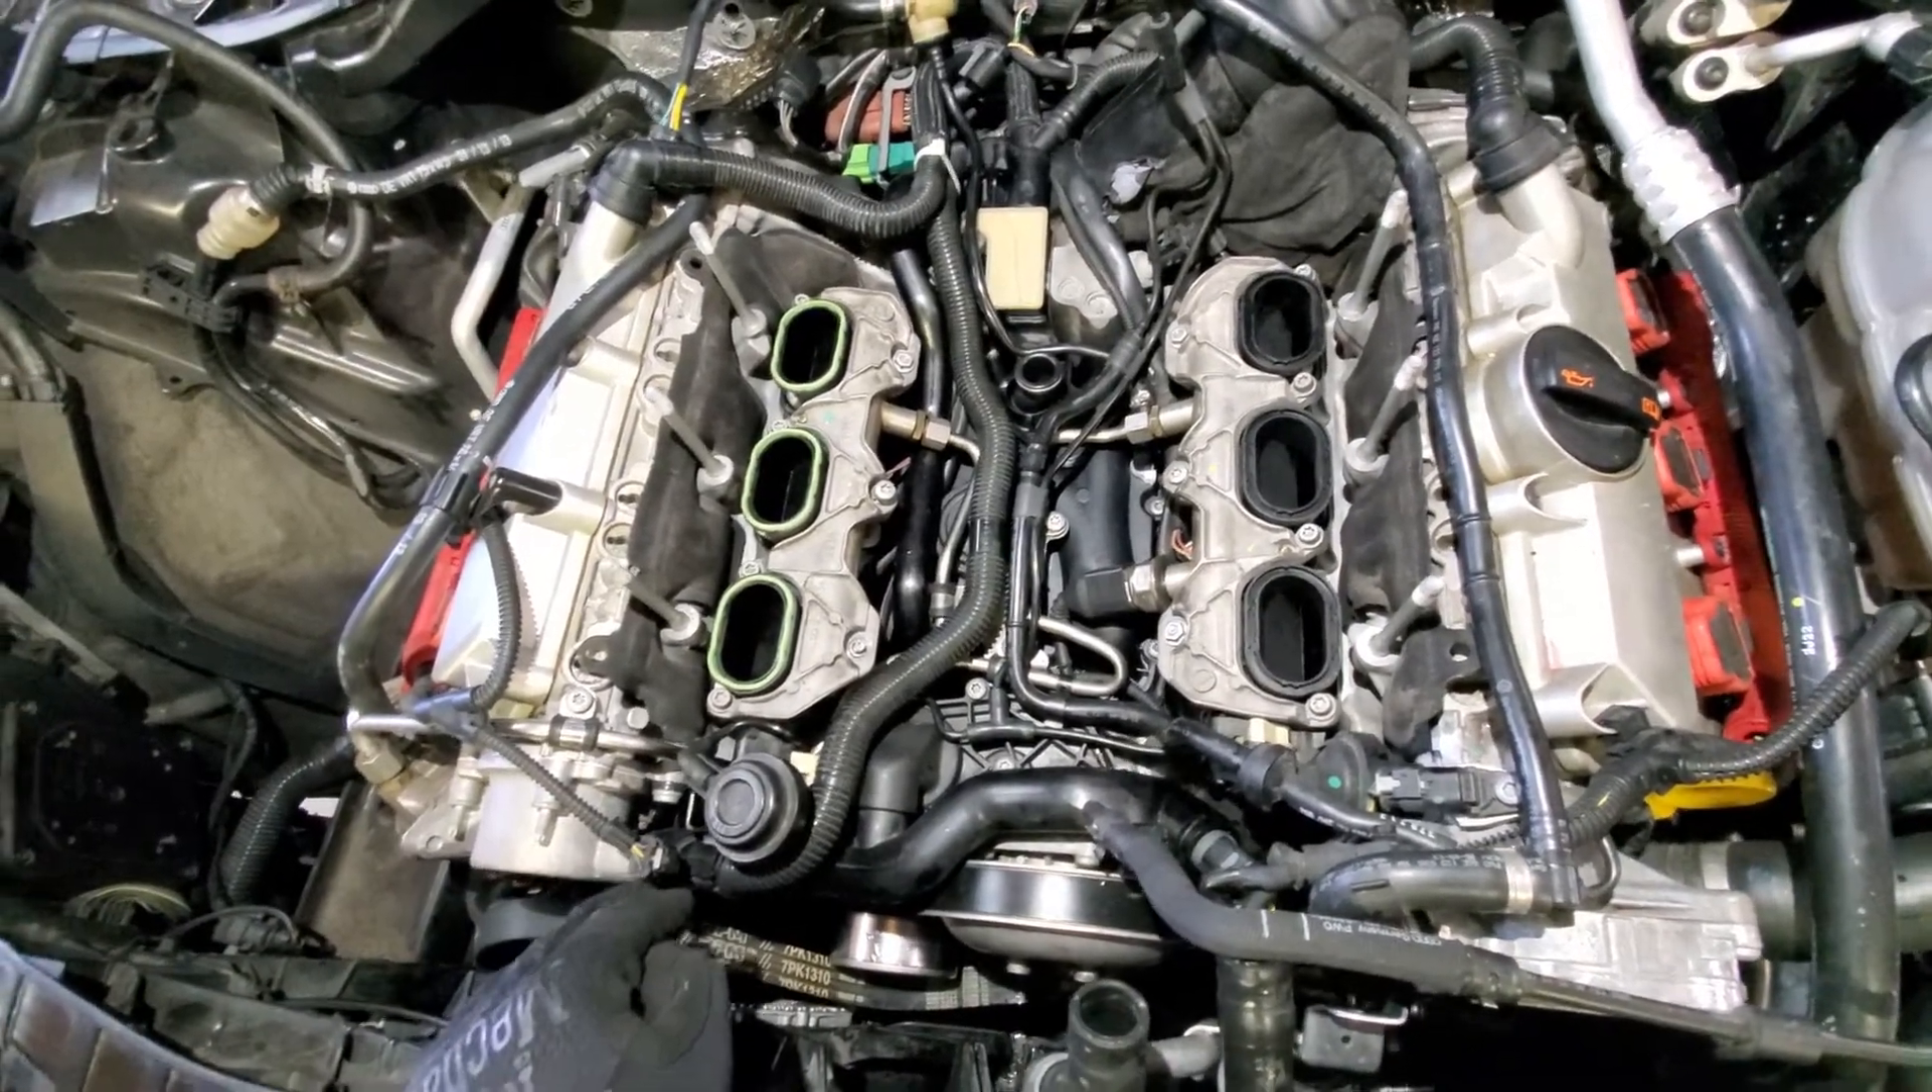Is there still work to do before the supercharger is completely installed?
Yes.